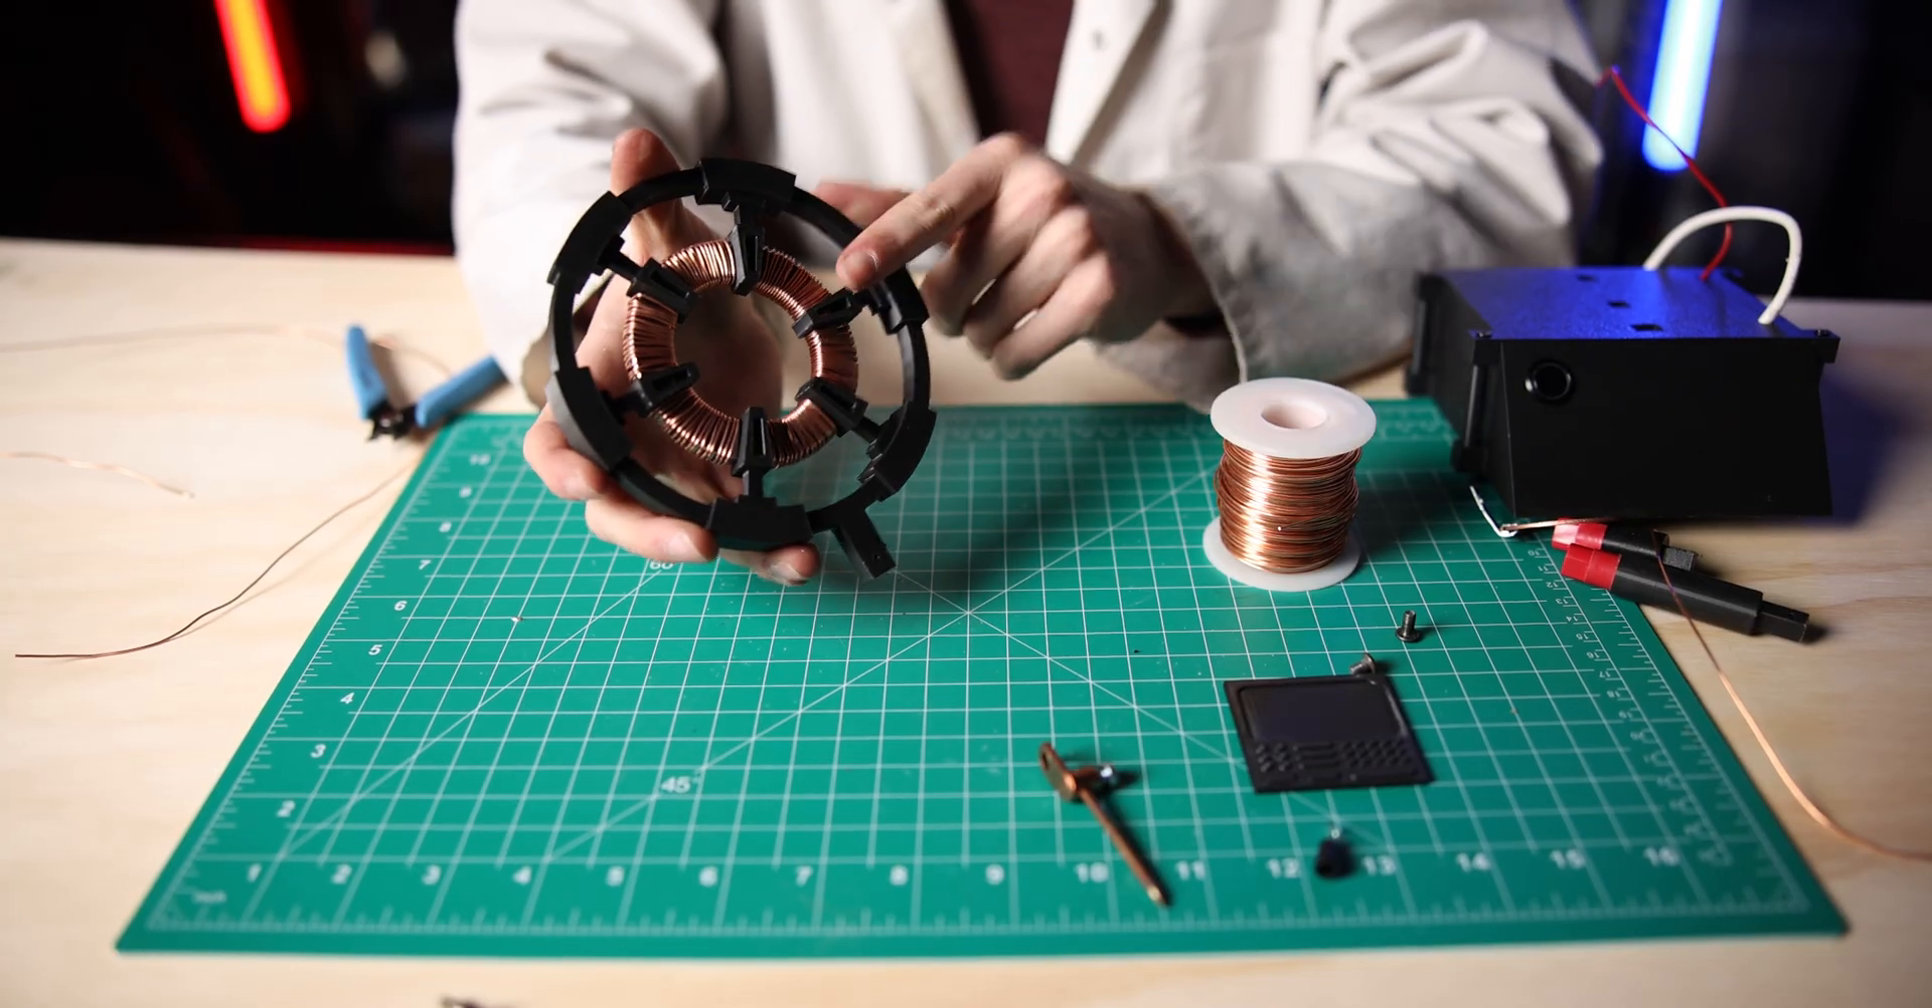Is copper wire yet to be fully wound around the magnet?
No.